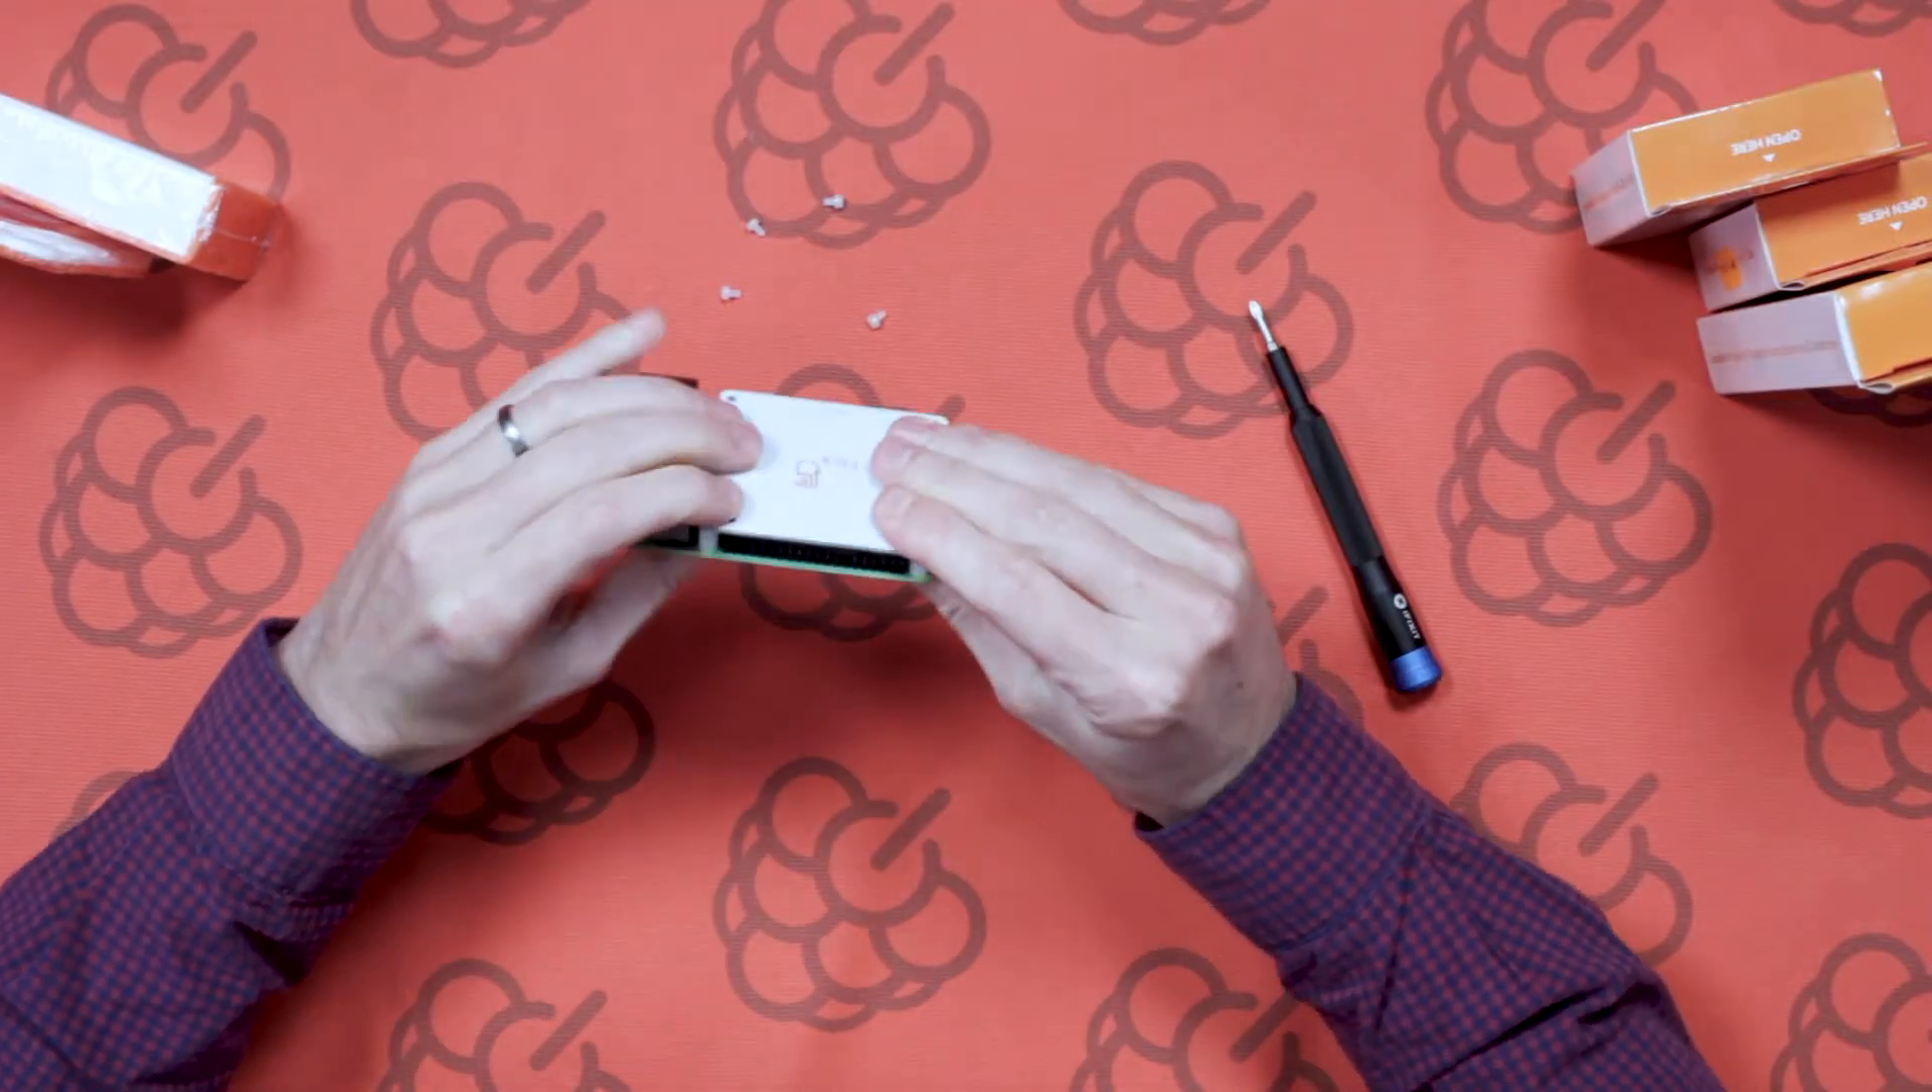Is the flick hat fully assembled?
No.